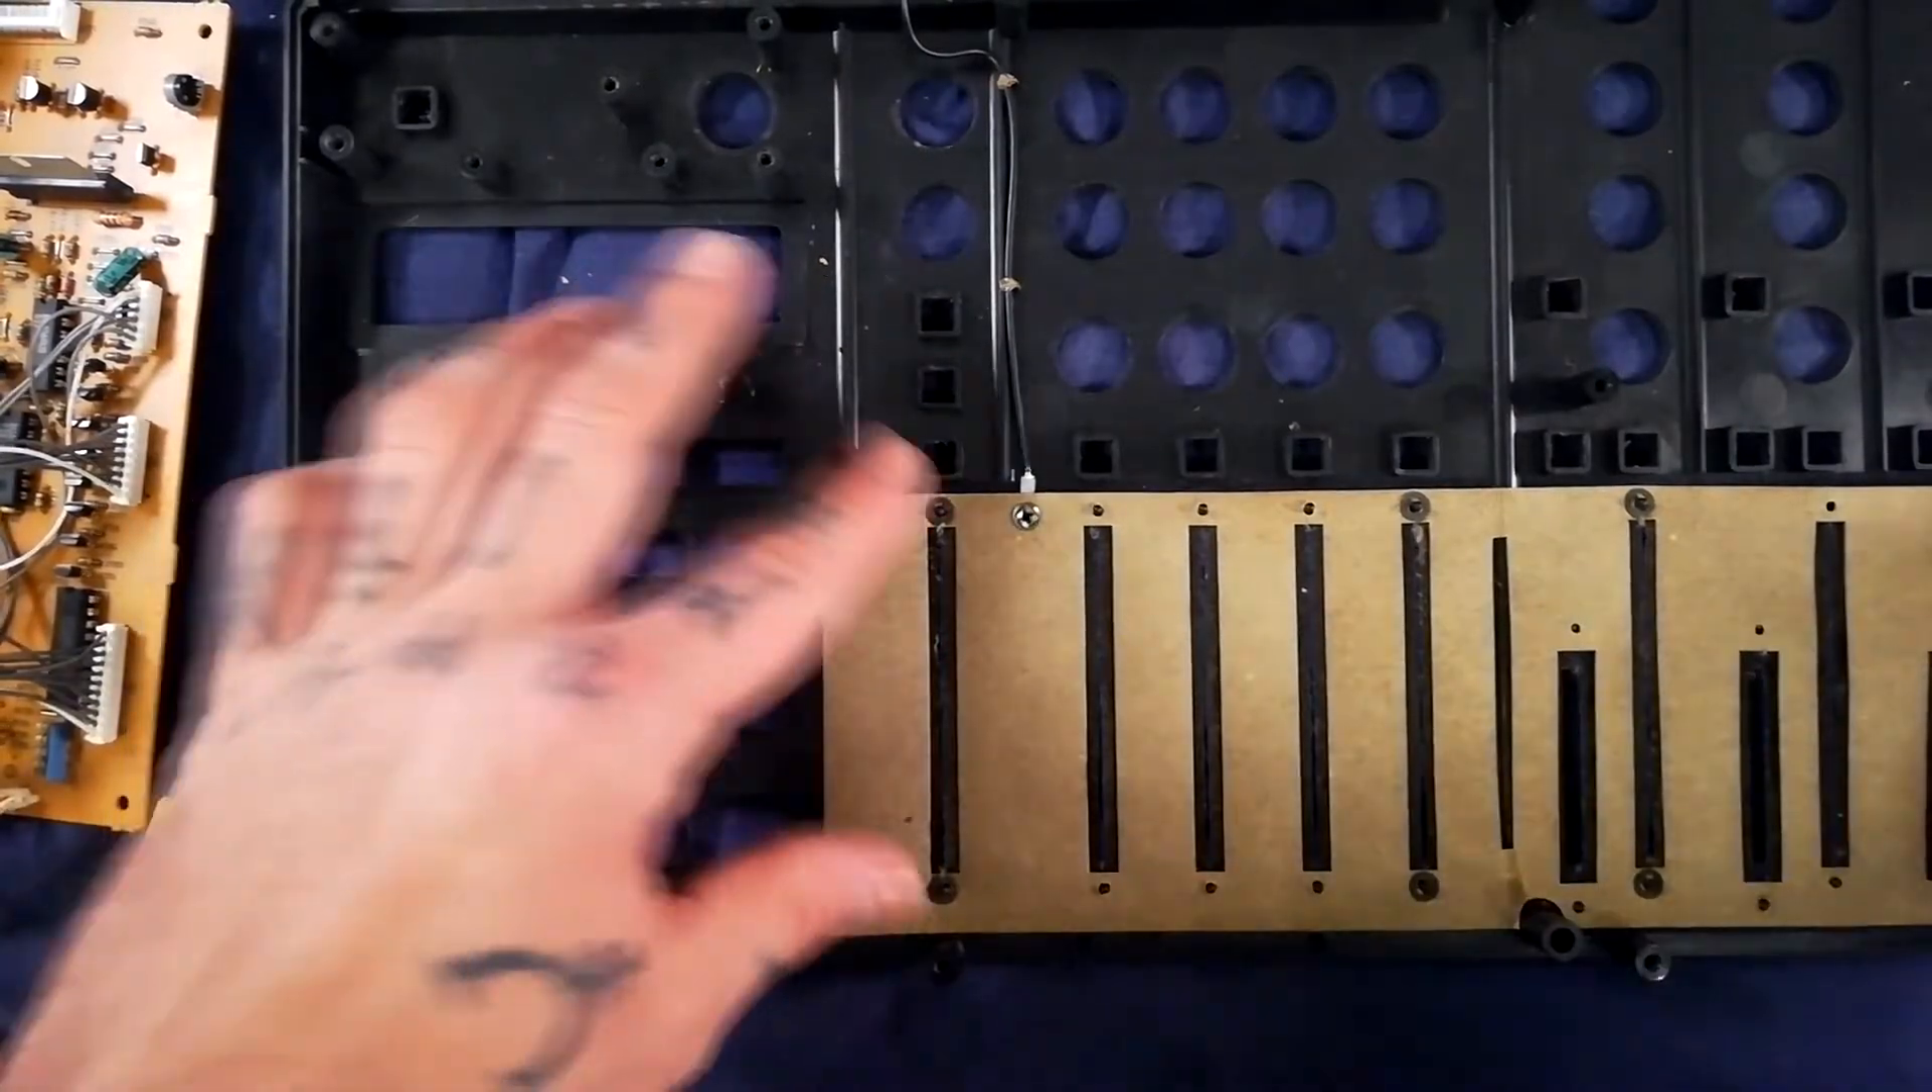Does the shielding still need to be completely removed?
Yes.